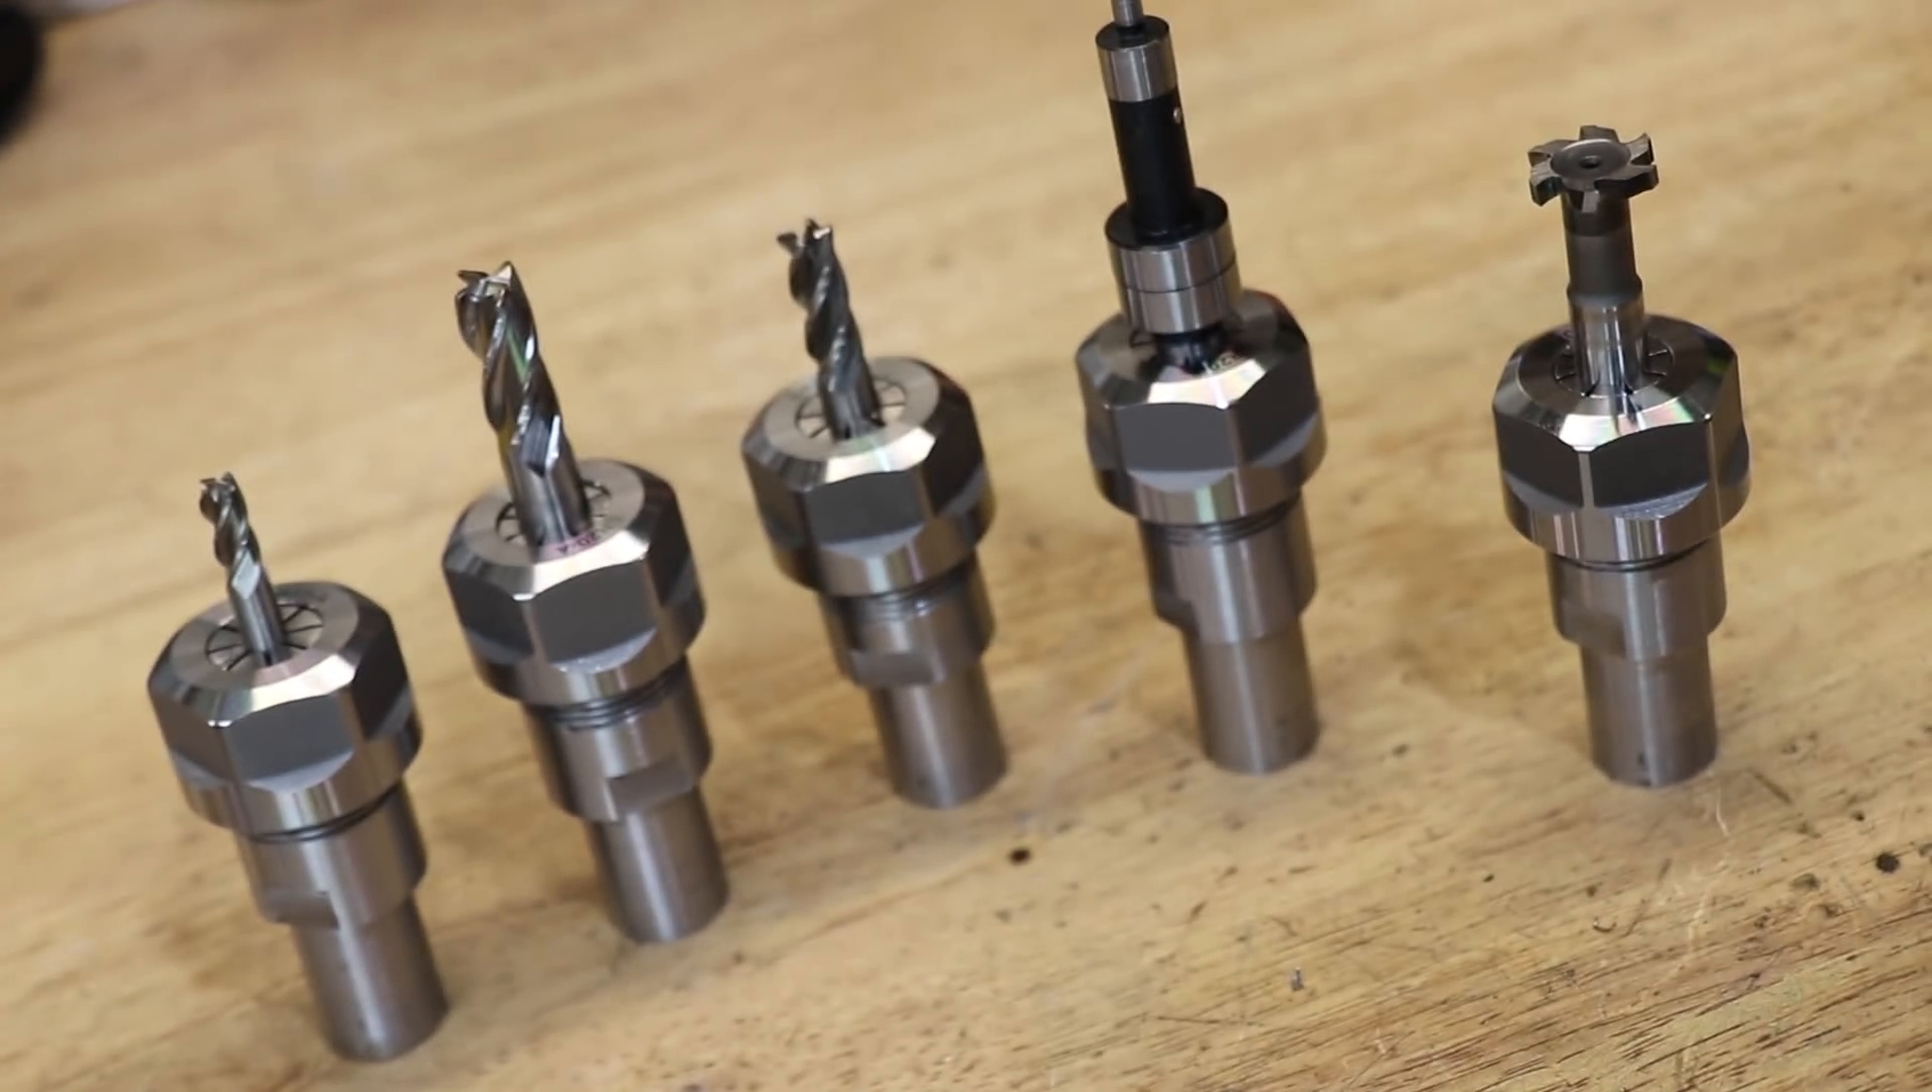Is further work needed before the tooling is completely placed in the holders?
No.